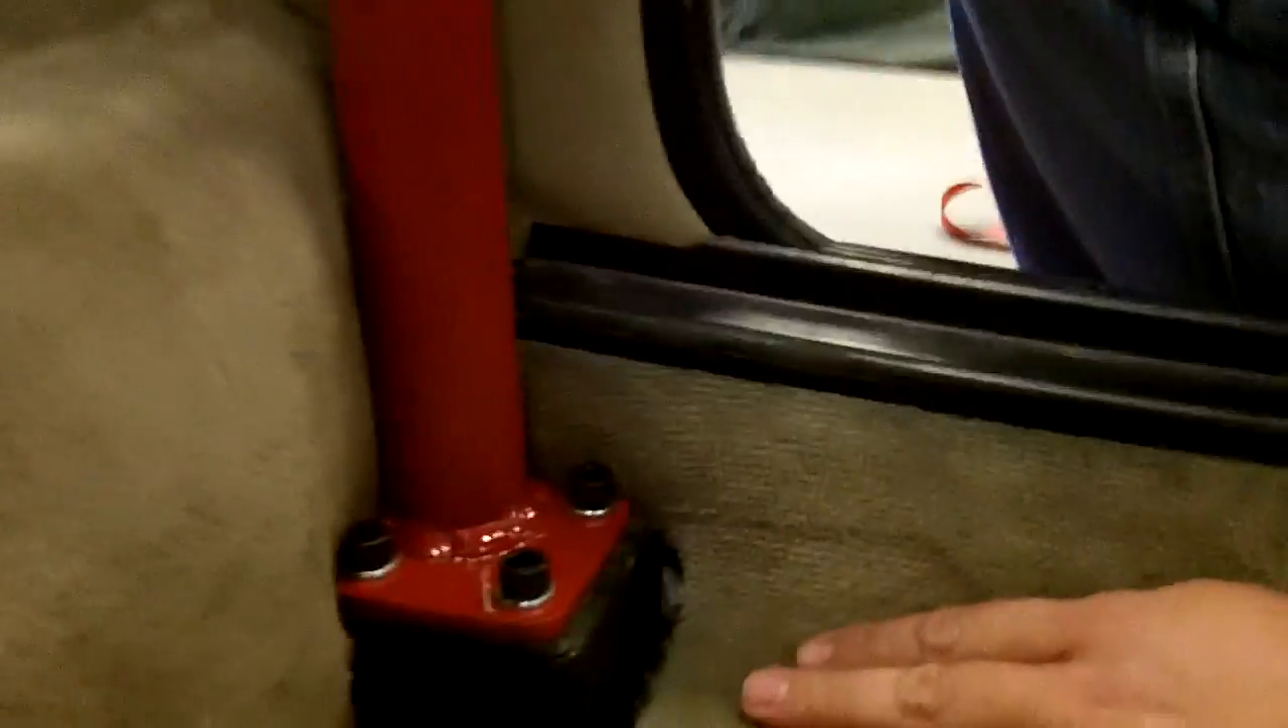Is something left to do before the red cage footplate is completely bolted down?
No.